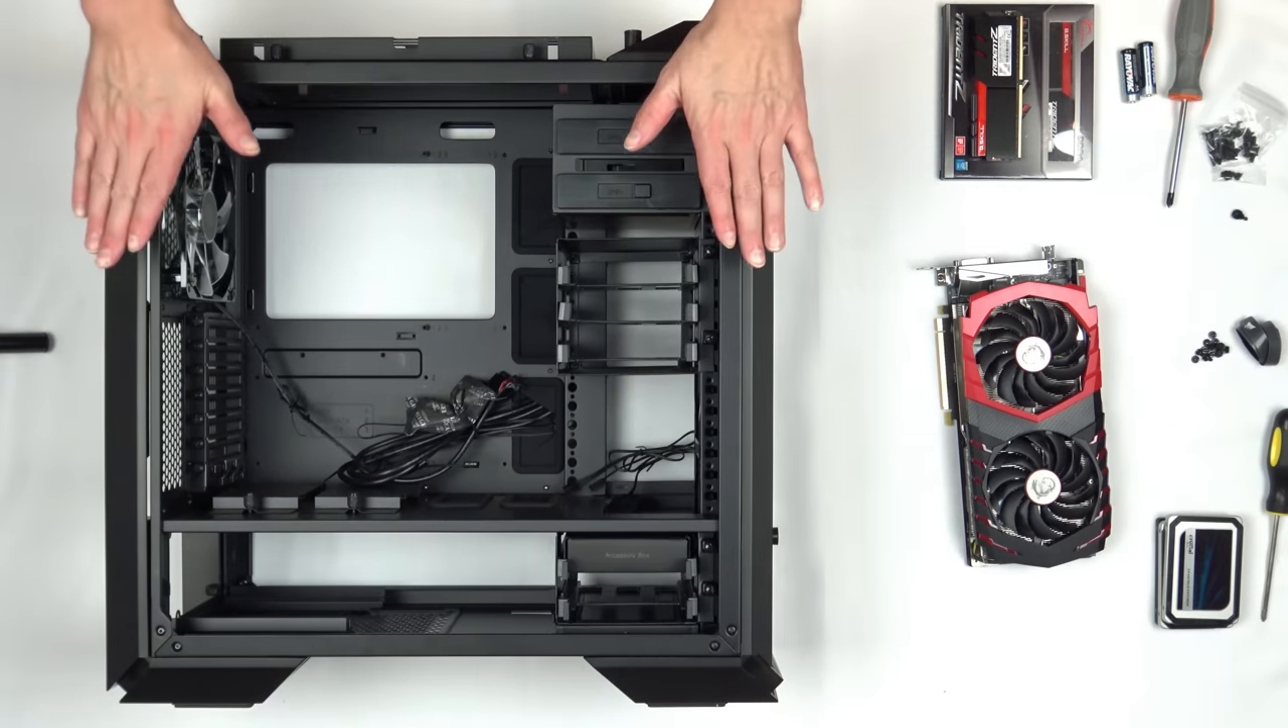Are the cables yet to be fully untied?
Yes.